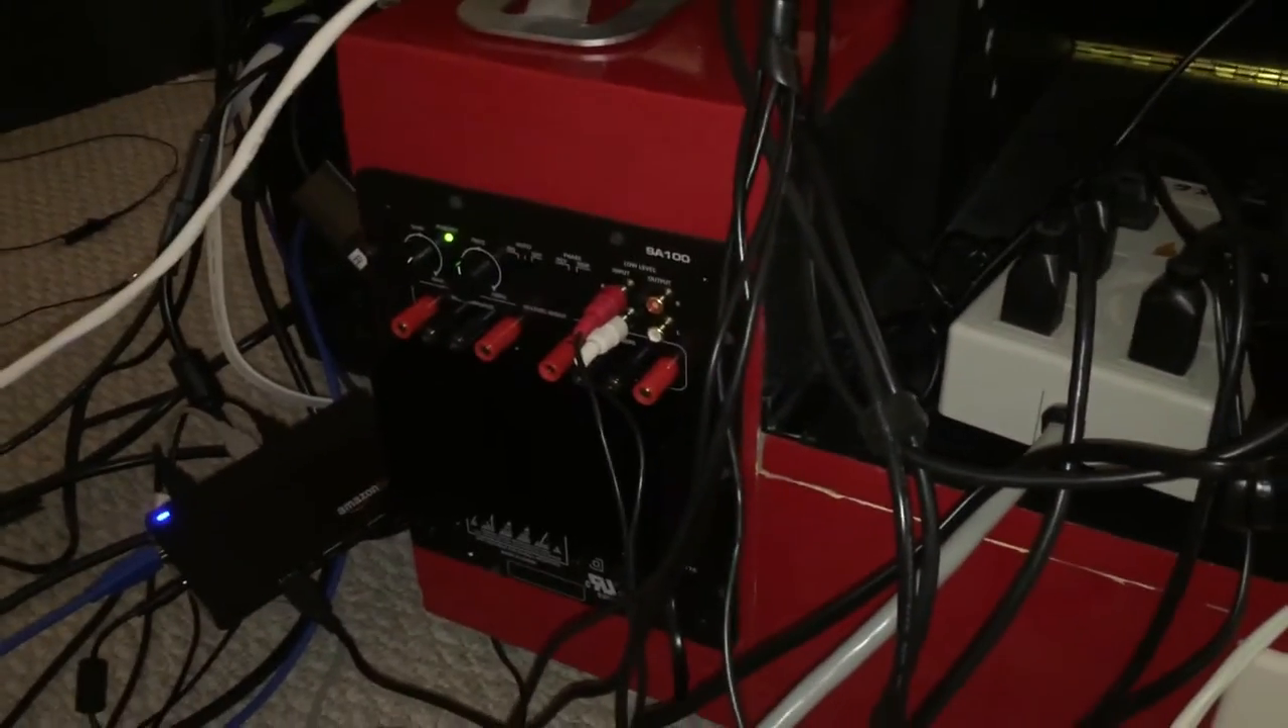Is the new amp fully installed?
Yes.